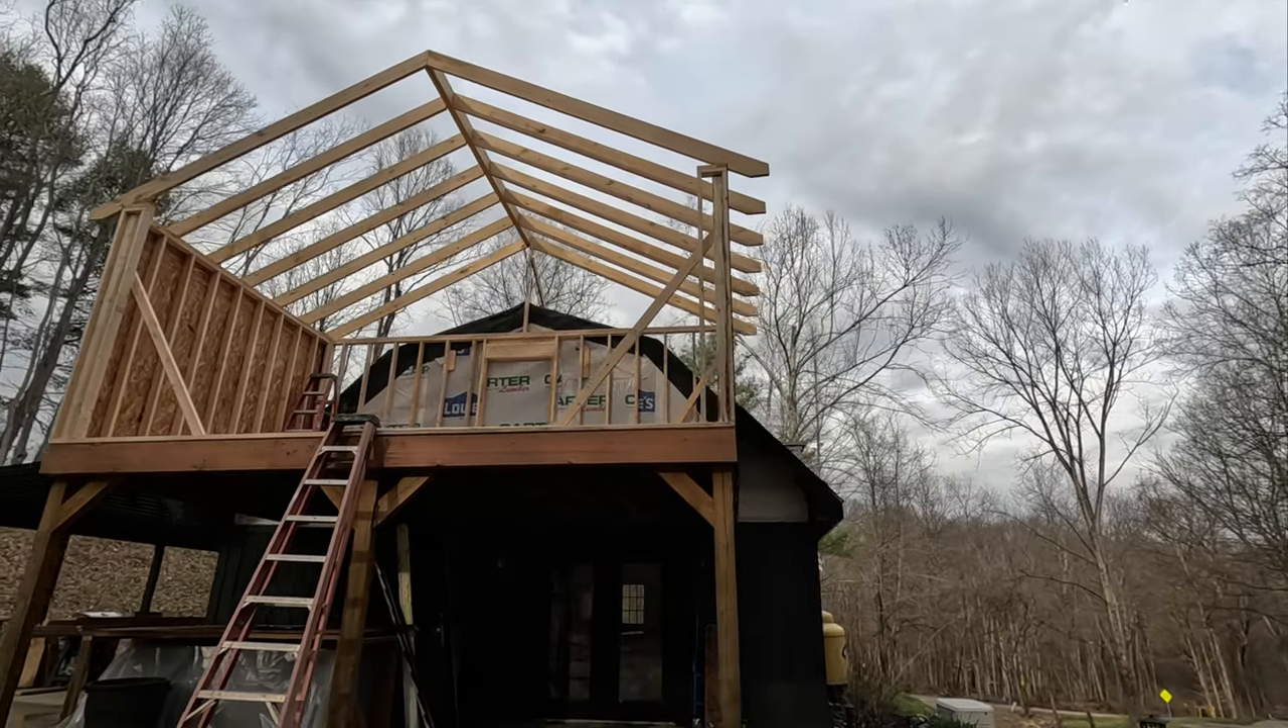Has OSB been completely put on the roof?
No.